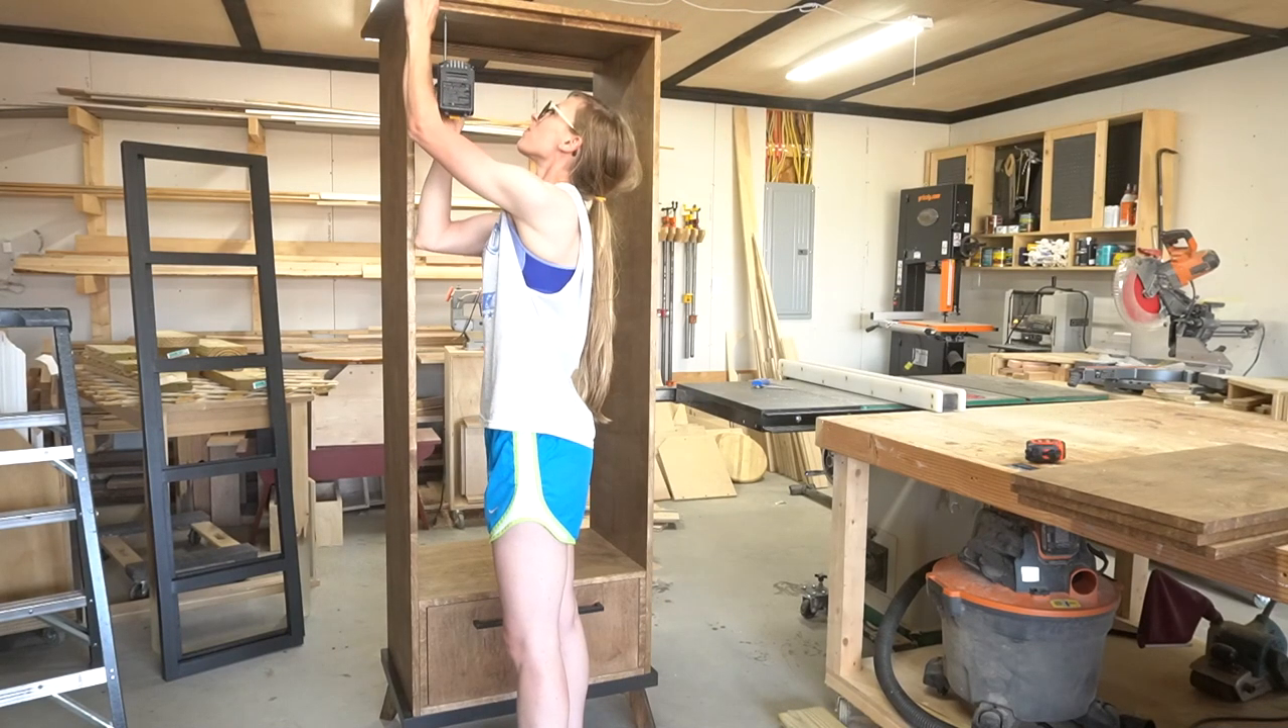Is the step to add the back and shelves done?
No.